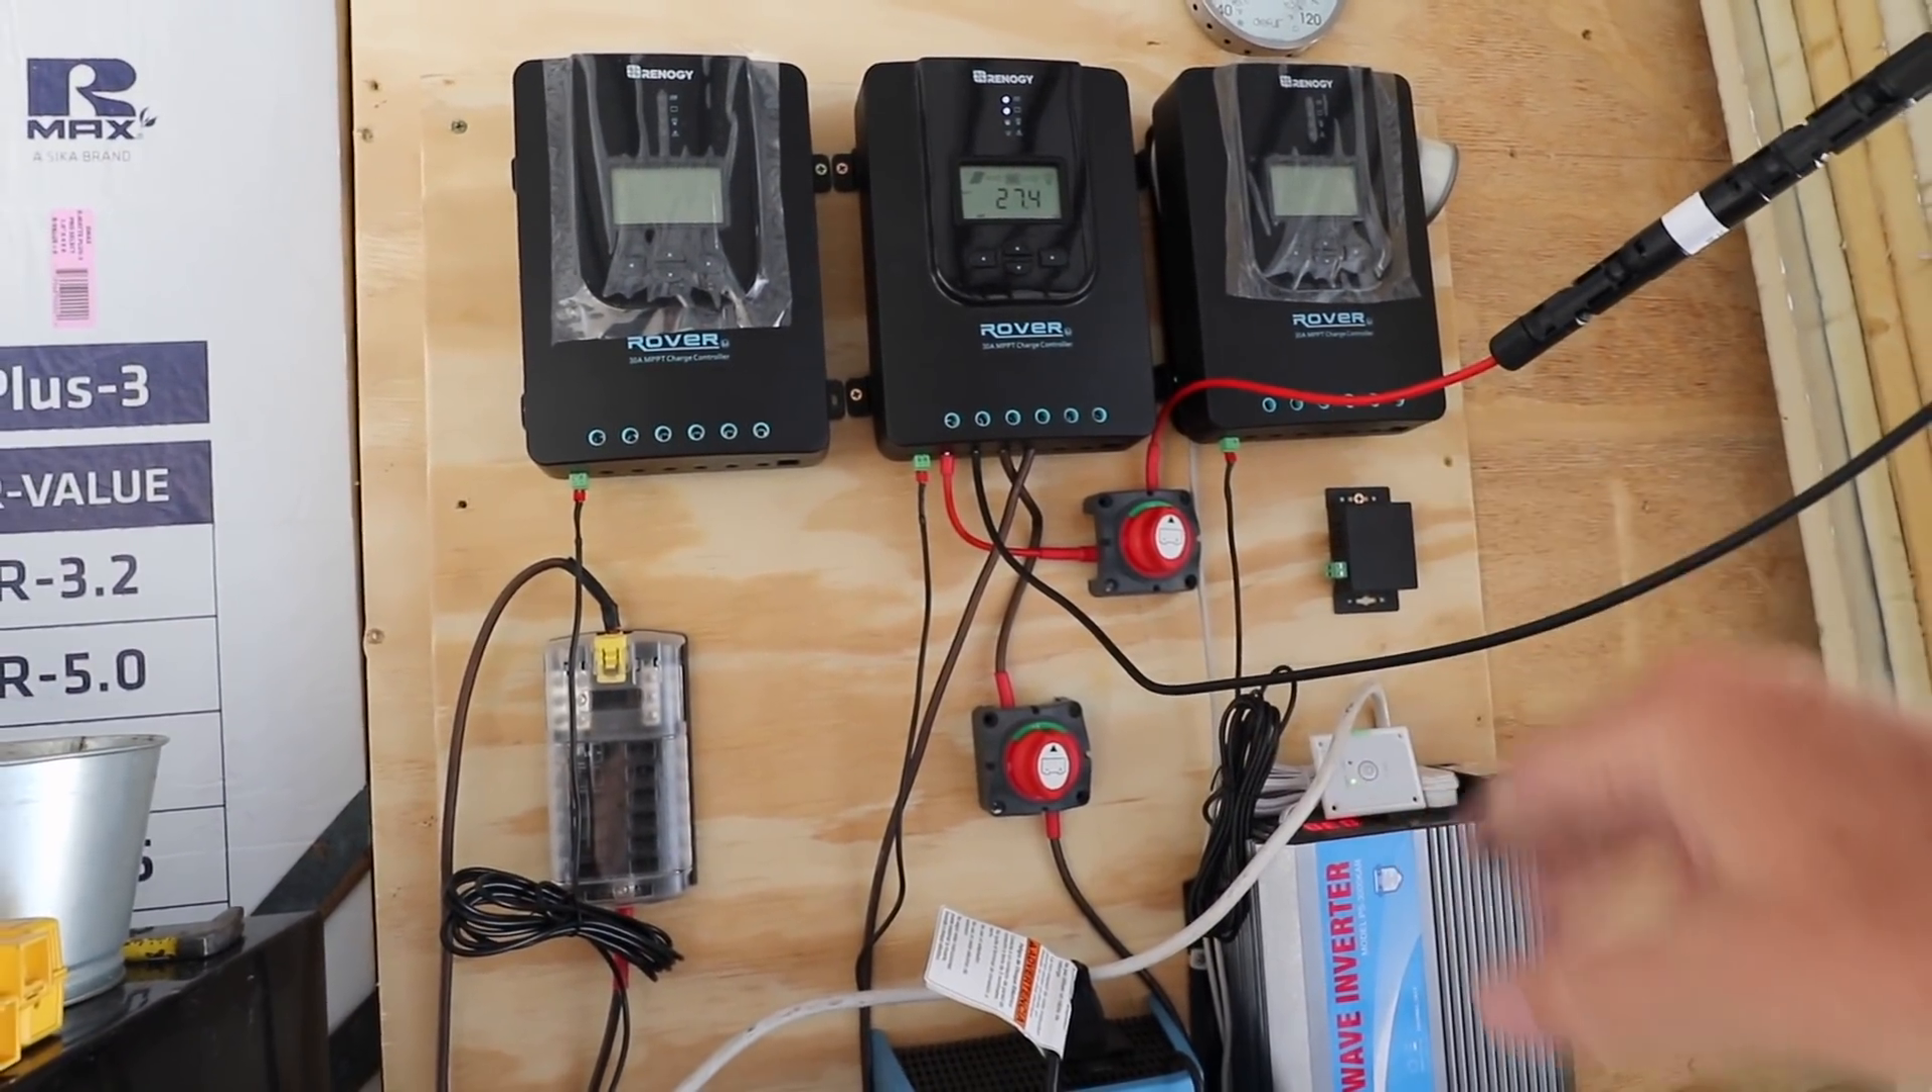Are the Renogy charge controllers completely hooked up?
No.